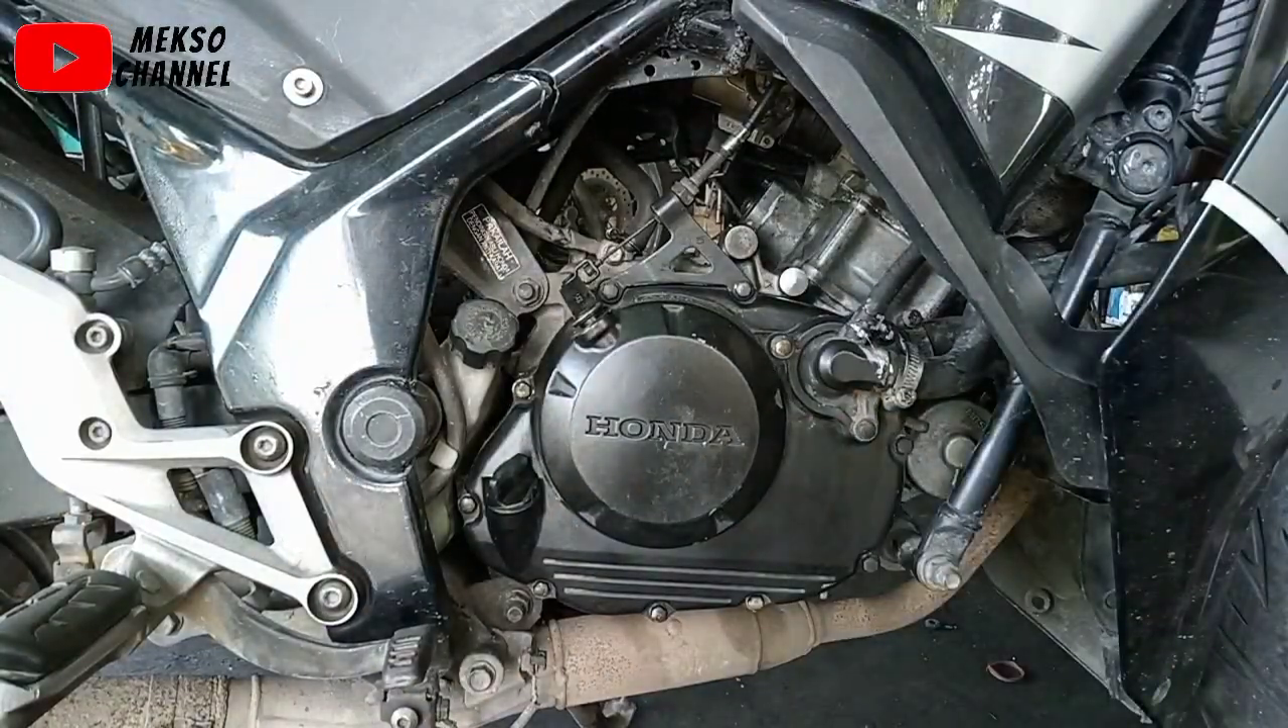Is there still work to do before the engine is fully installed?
No.